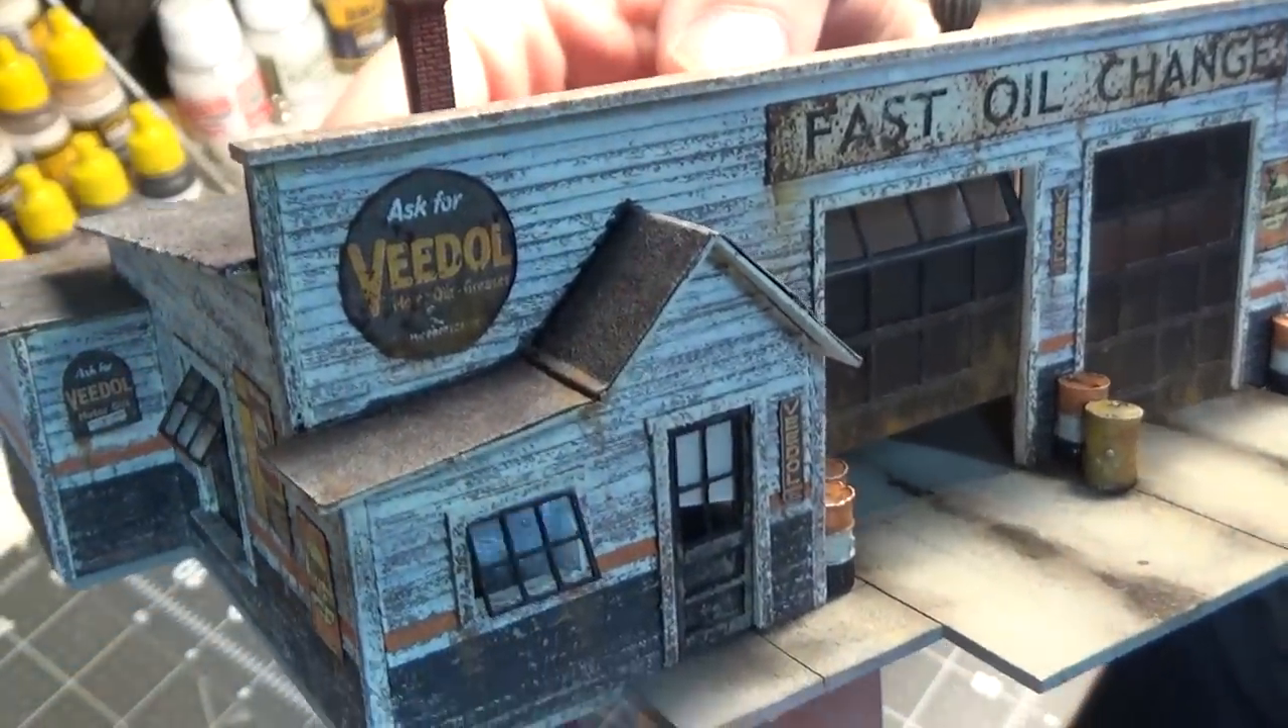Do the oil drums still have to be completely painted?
No.